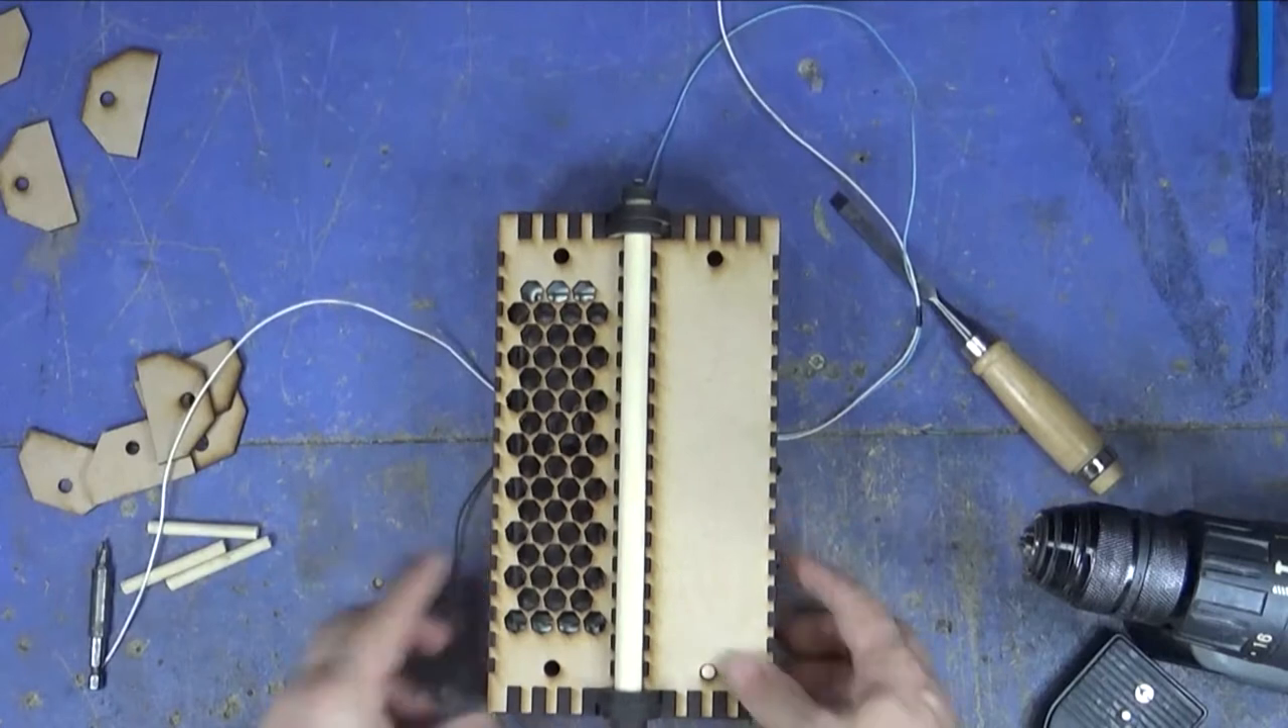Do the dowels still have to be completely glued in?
Yes.